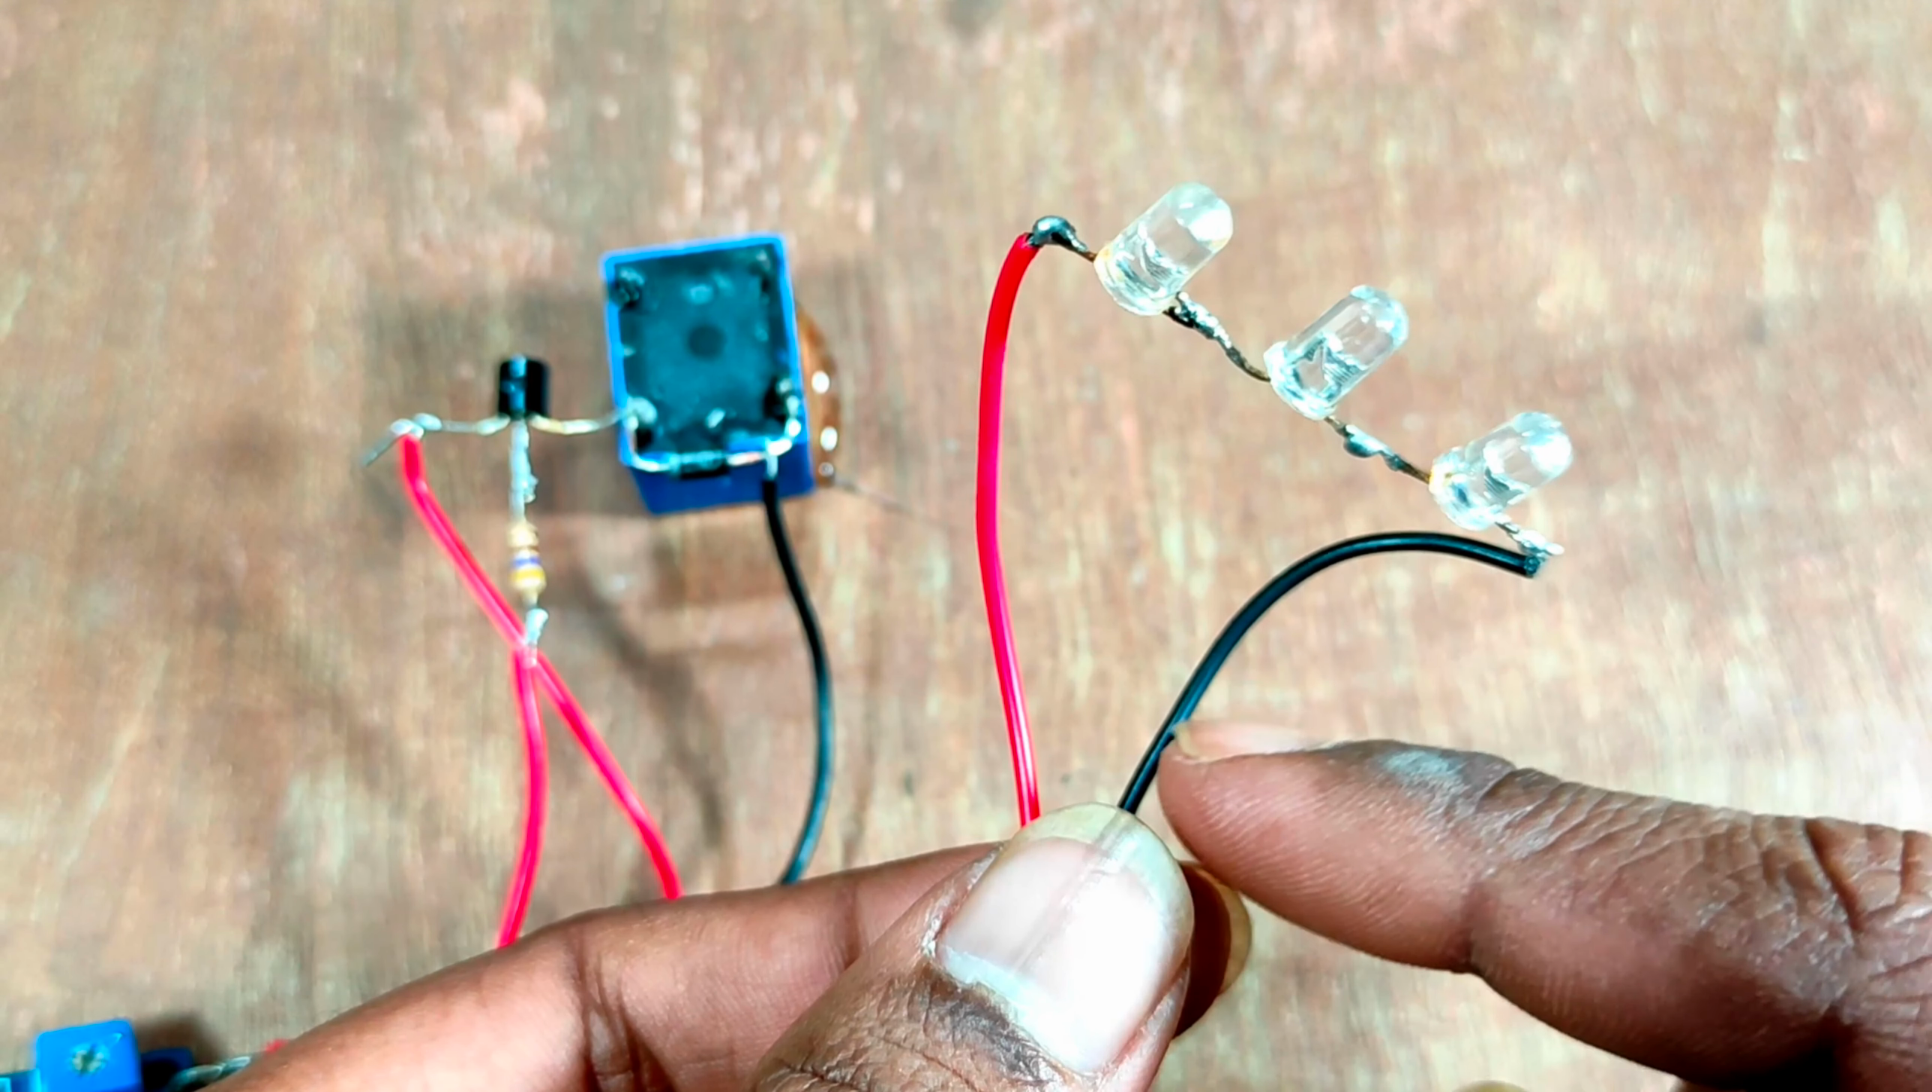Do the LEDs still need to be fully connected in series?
No.